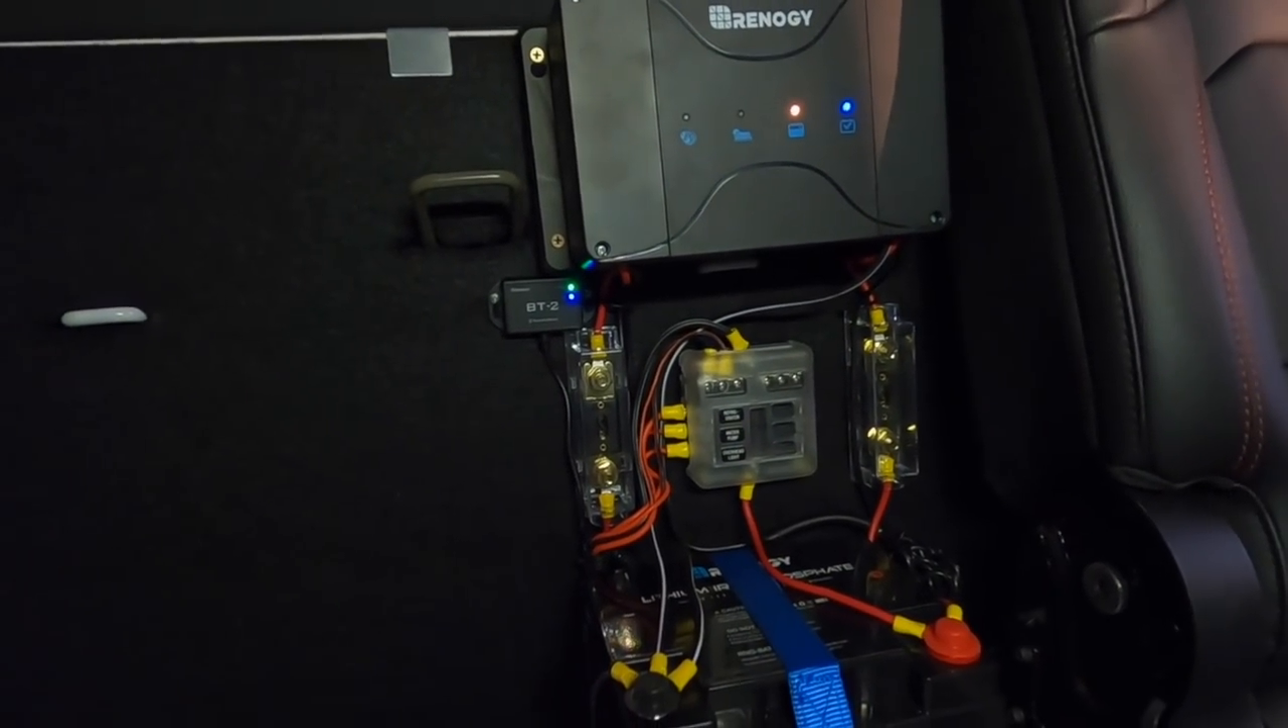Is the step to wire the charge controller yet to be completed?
No.